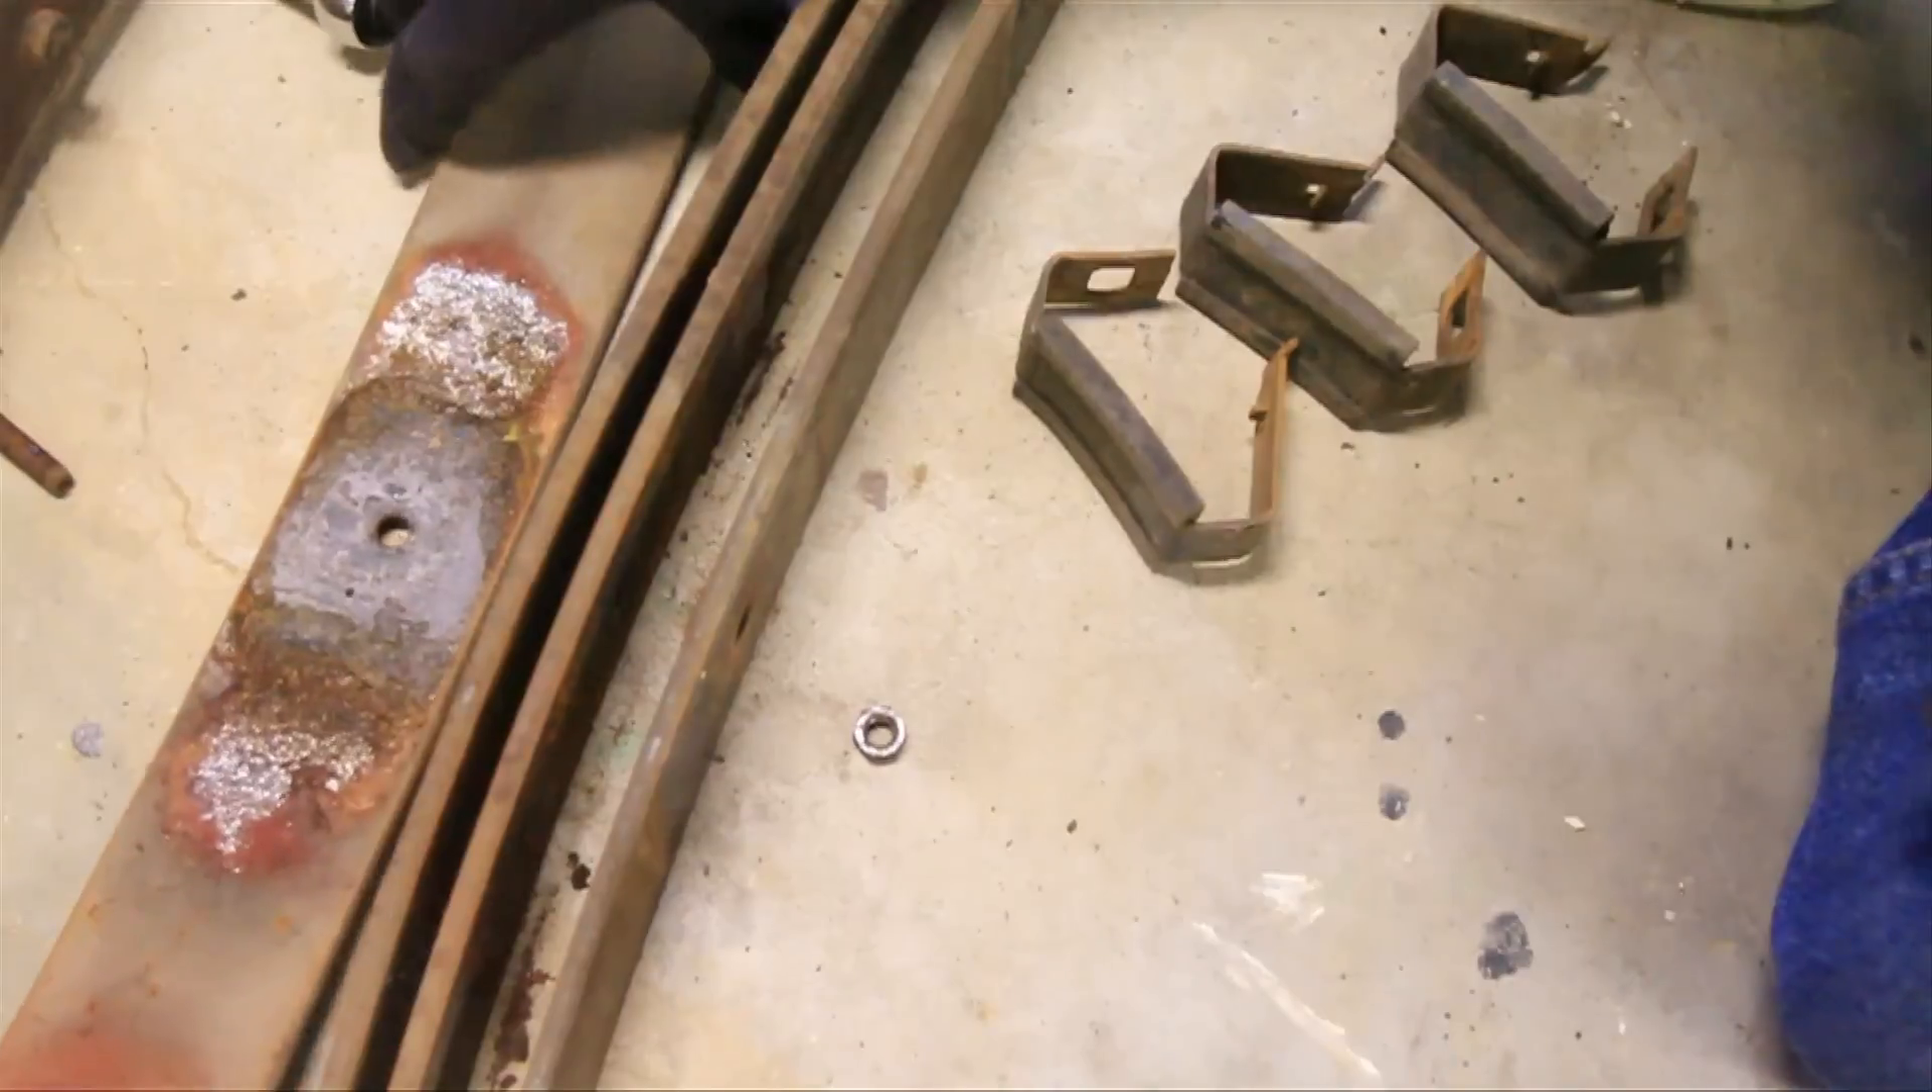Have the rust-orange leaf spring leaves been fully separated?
Yes.